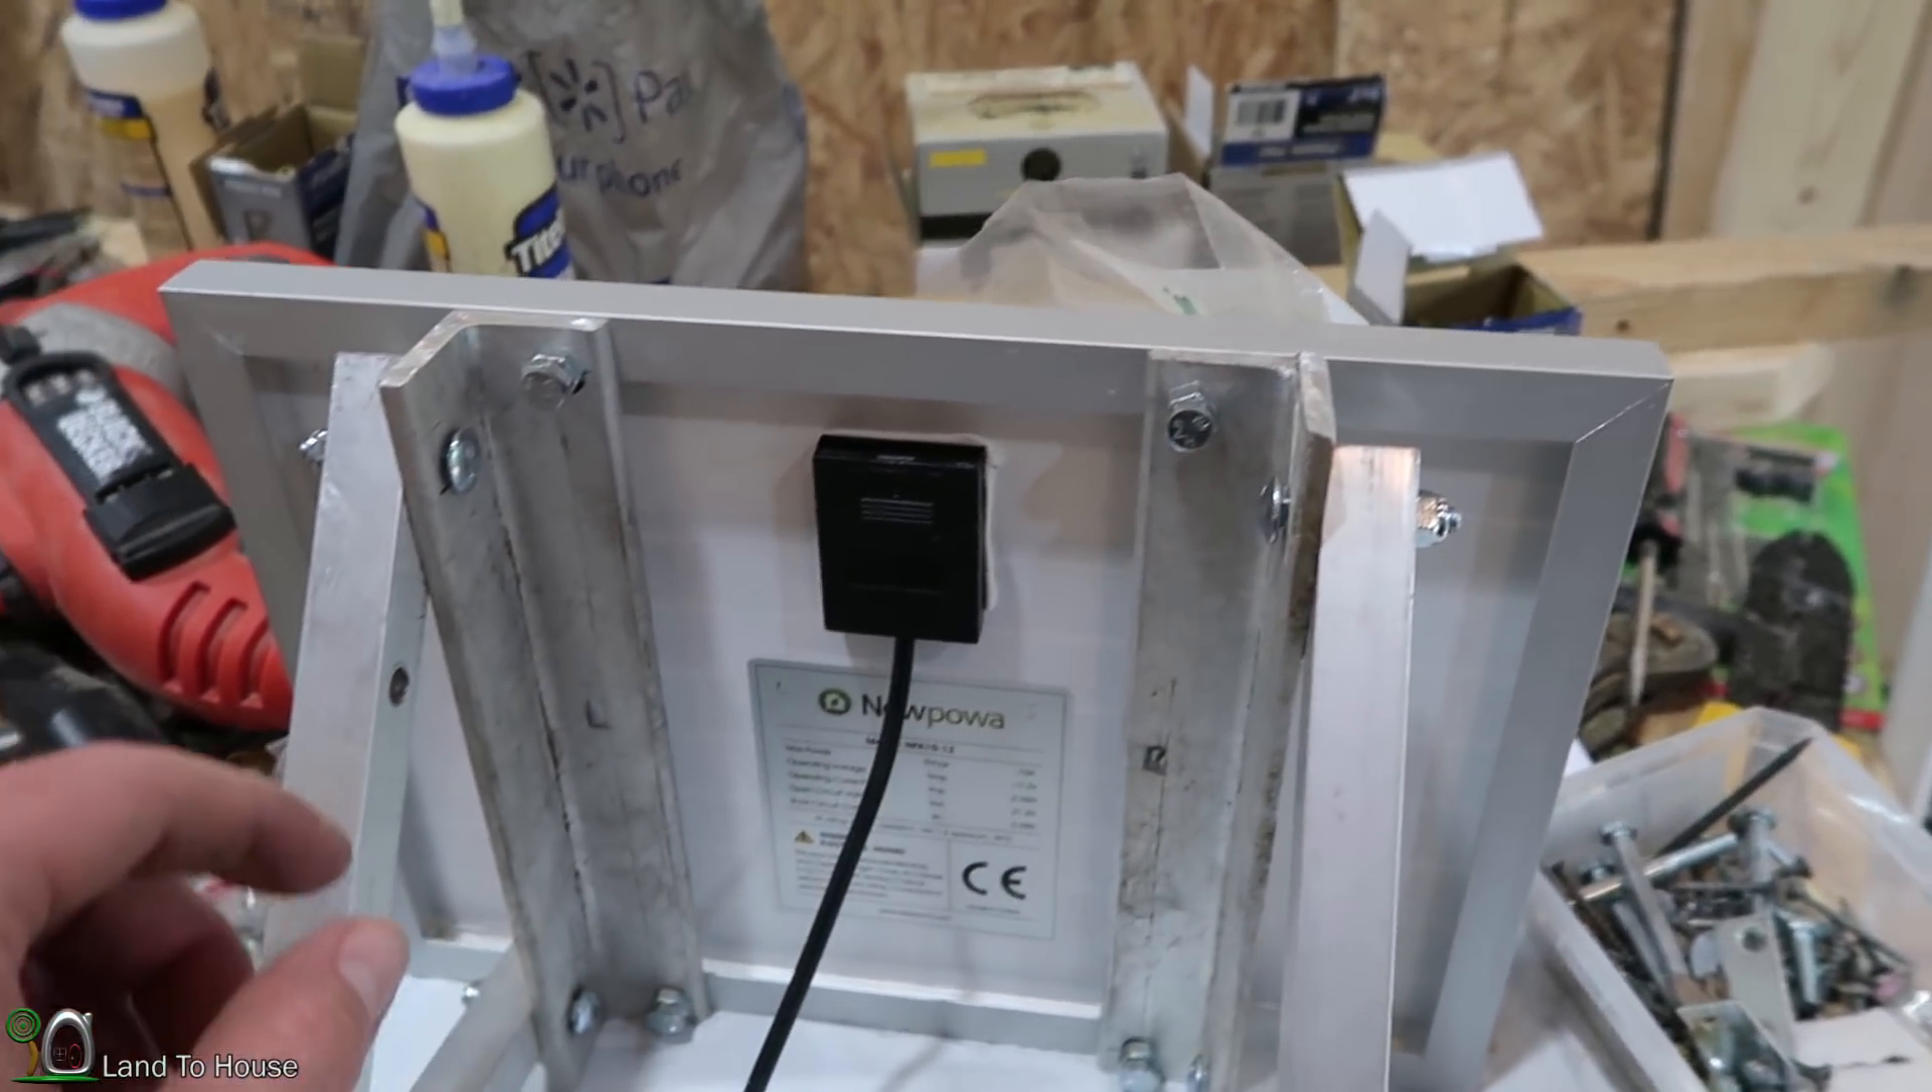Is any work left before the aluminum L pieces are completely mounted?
No.